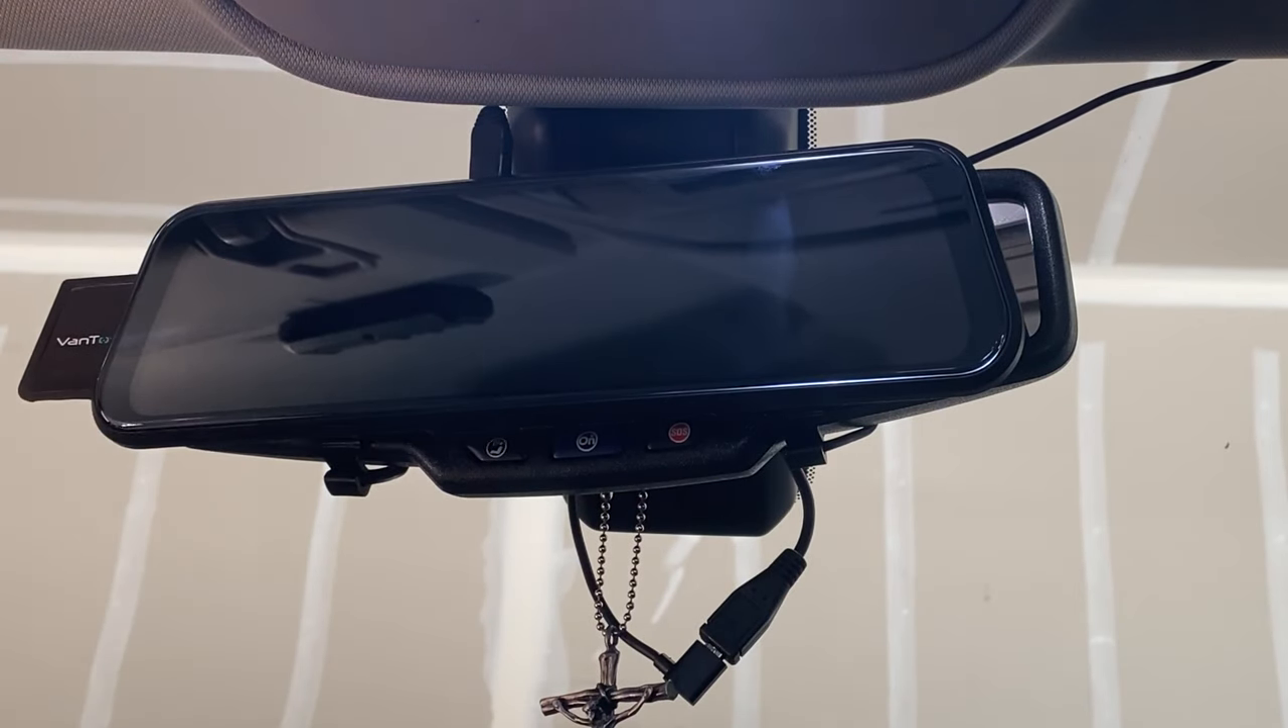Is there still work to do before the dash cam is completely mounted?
No.